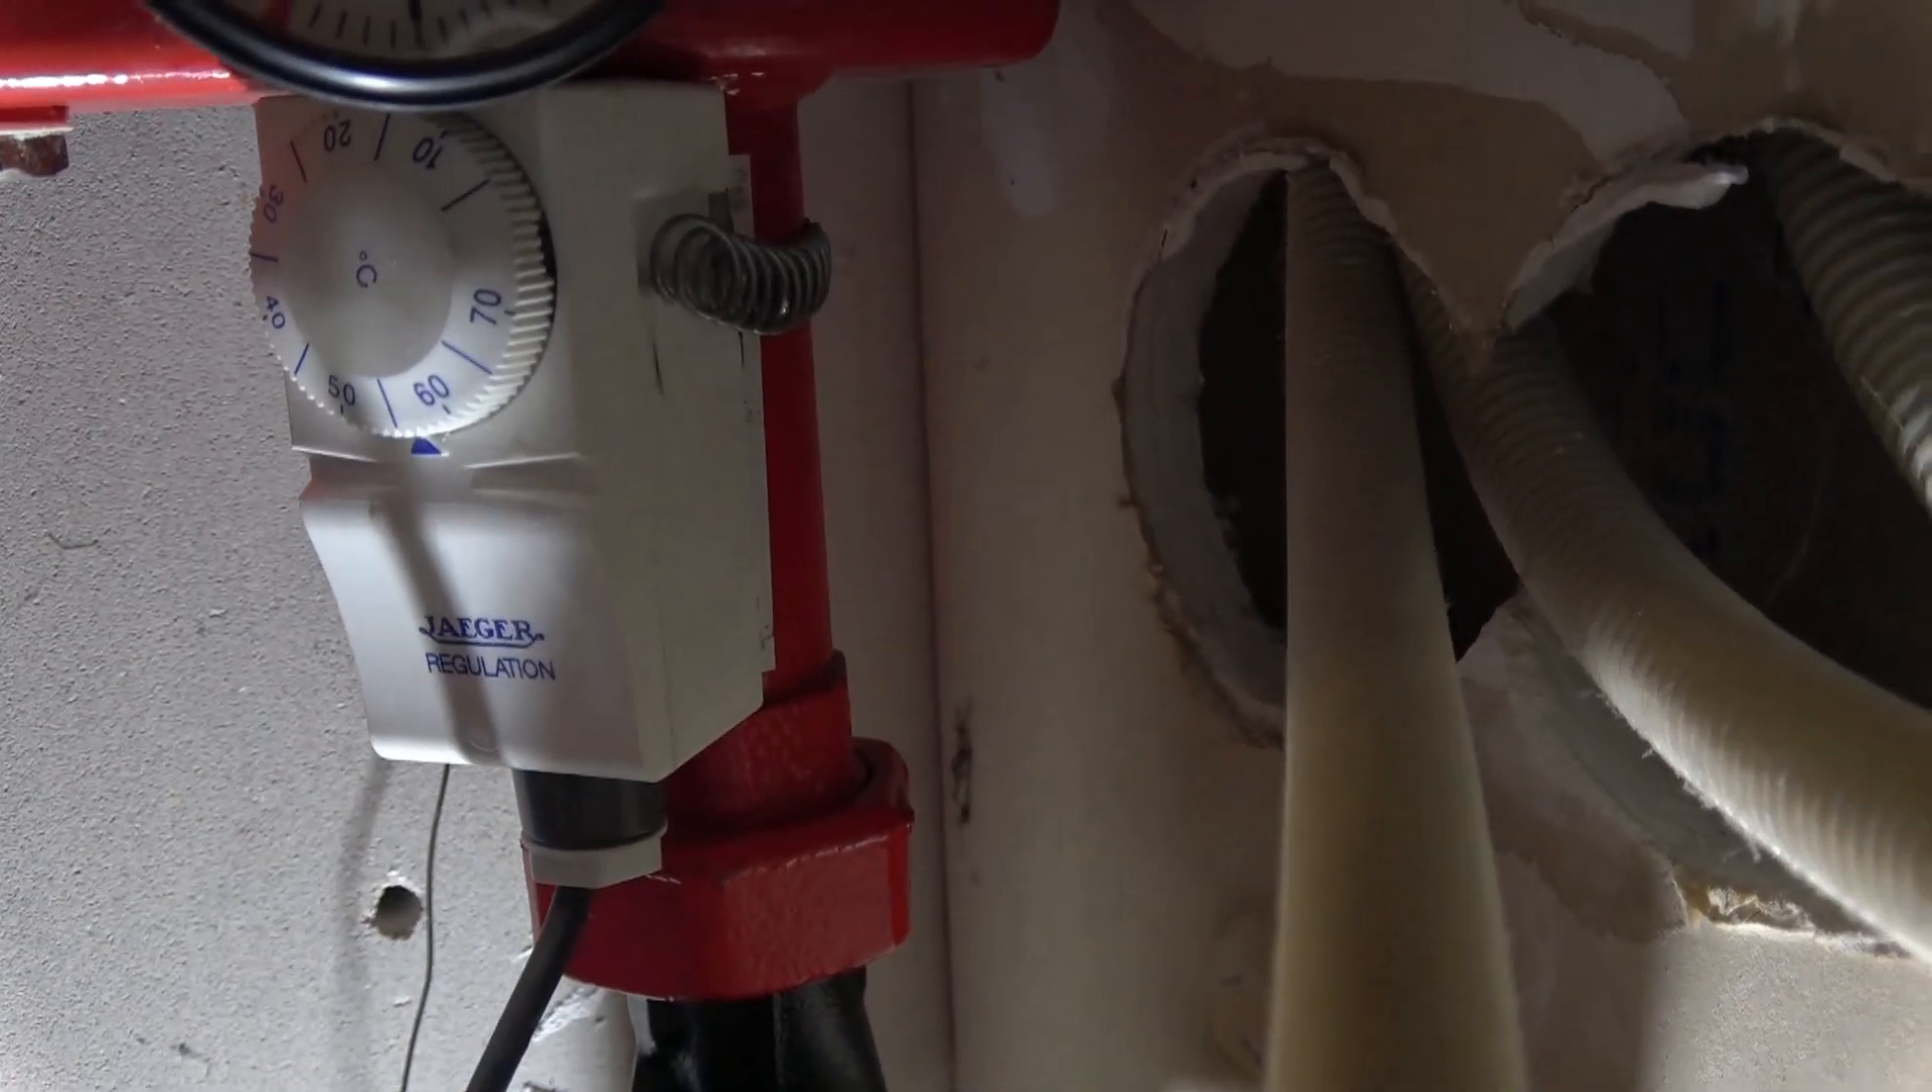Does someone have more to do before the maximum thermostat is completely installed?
No.